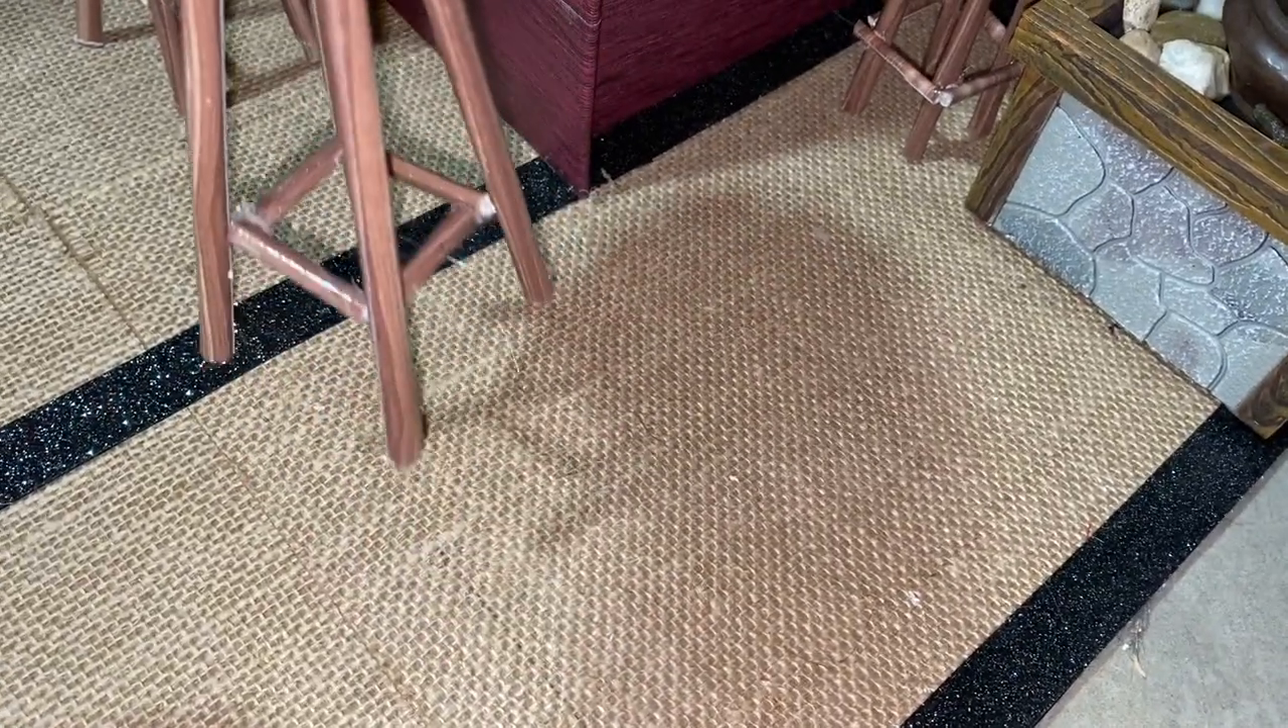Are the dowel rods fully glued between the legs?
Yes.